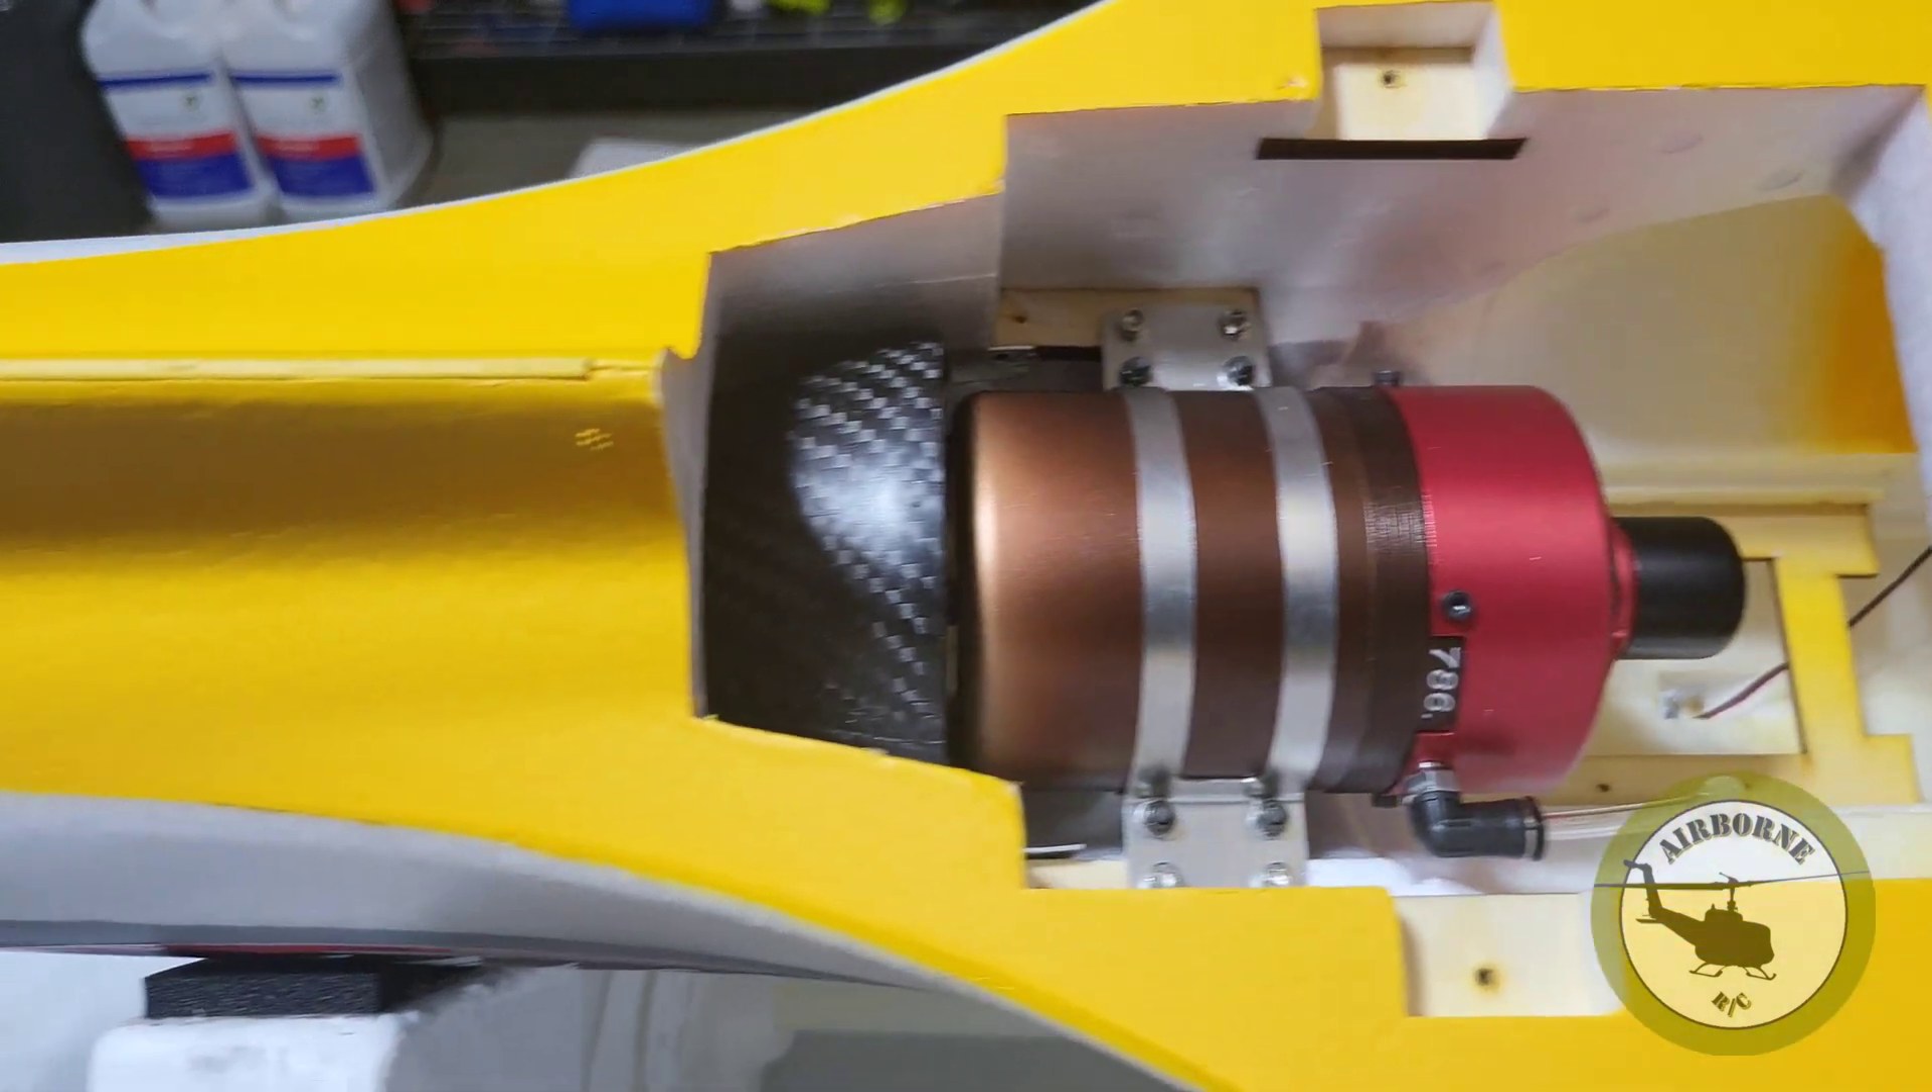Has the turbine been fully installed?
Yes.